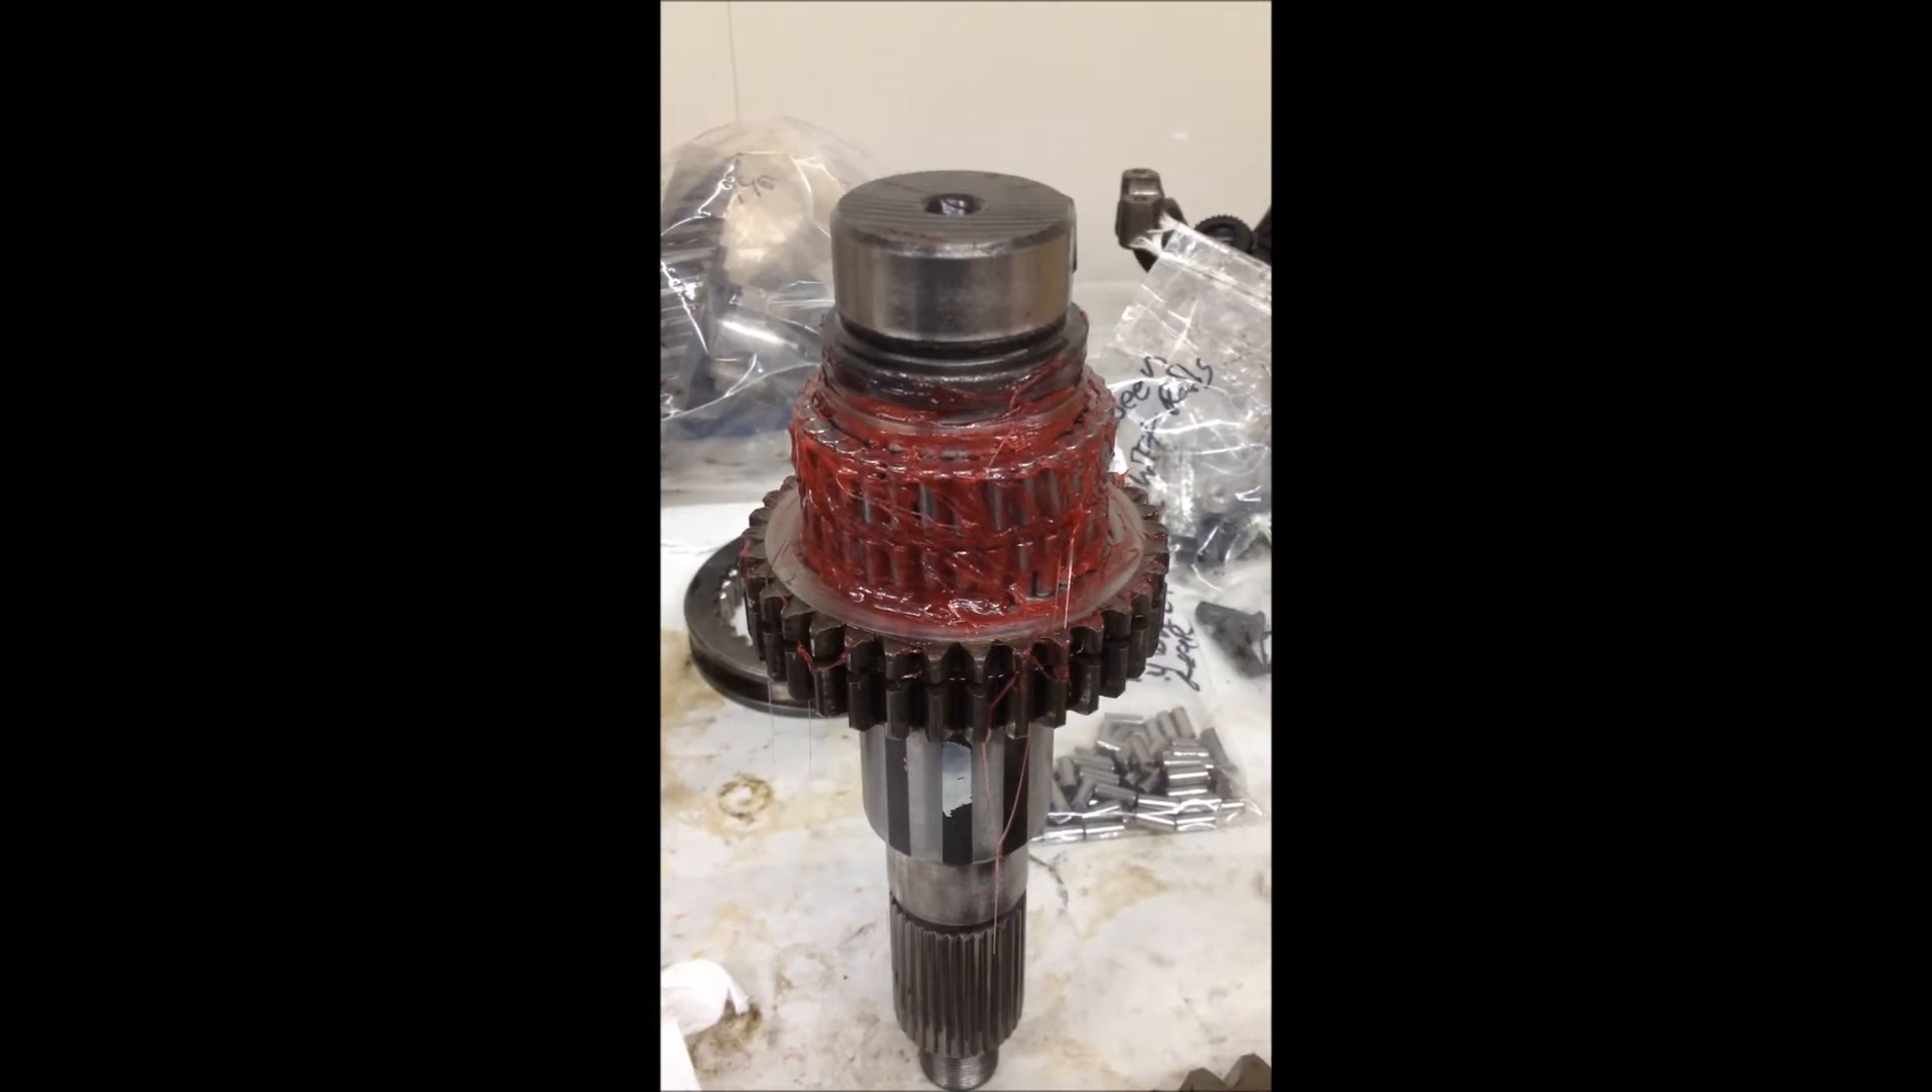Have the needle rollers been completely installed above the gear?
Yes.